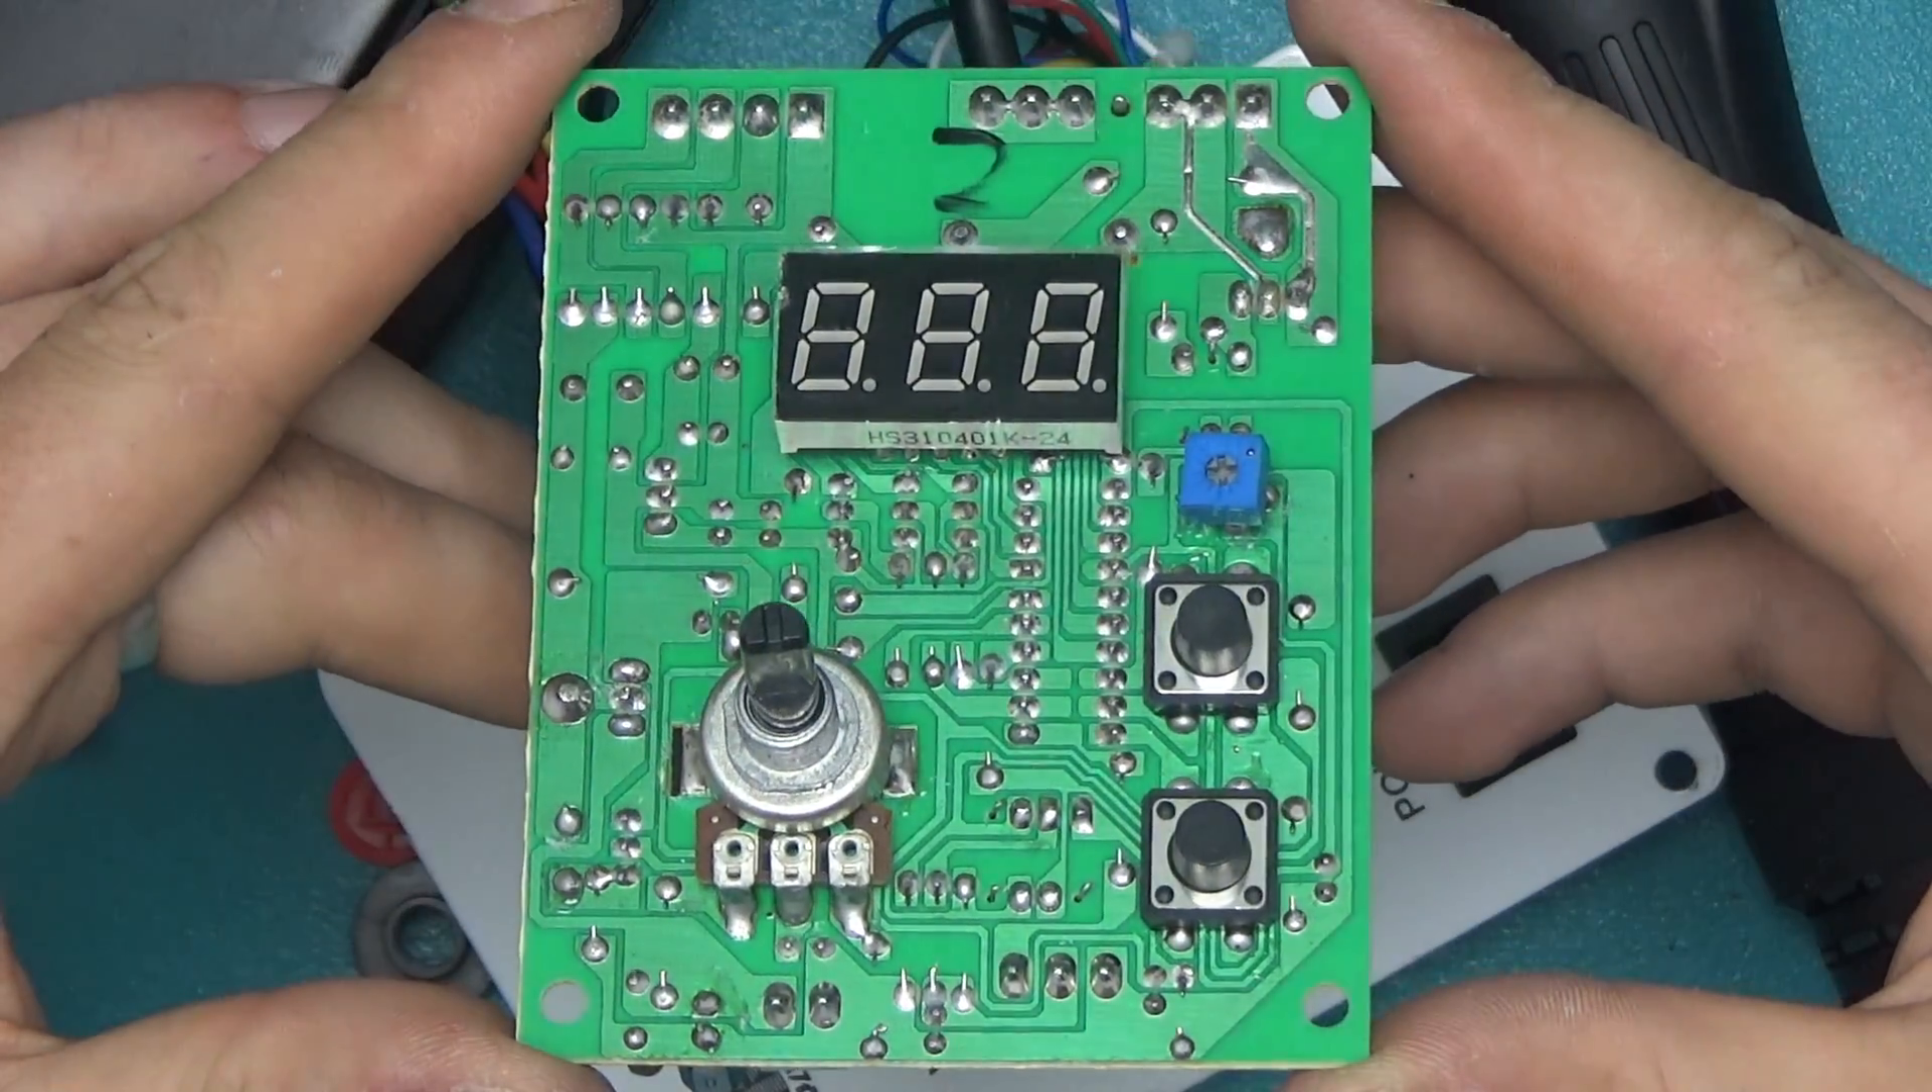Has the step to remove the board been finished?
Yes.